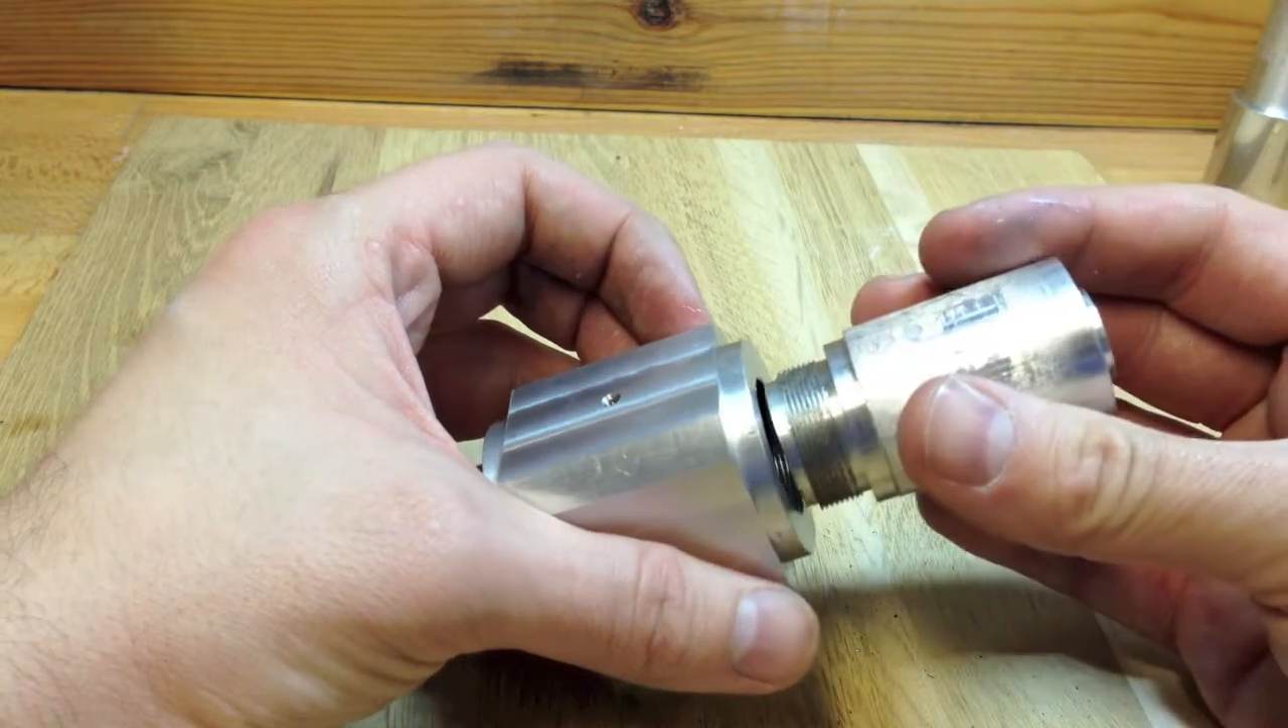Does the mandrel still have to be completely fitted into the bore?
Yes.